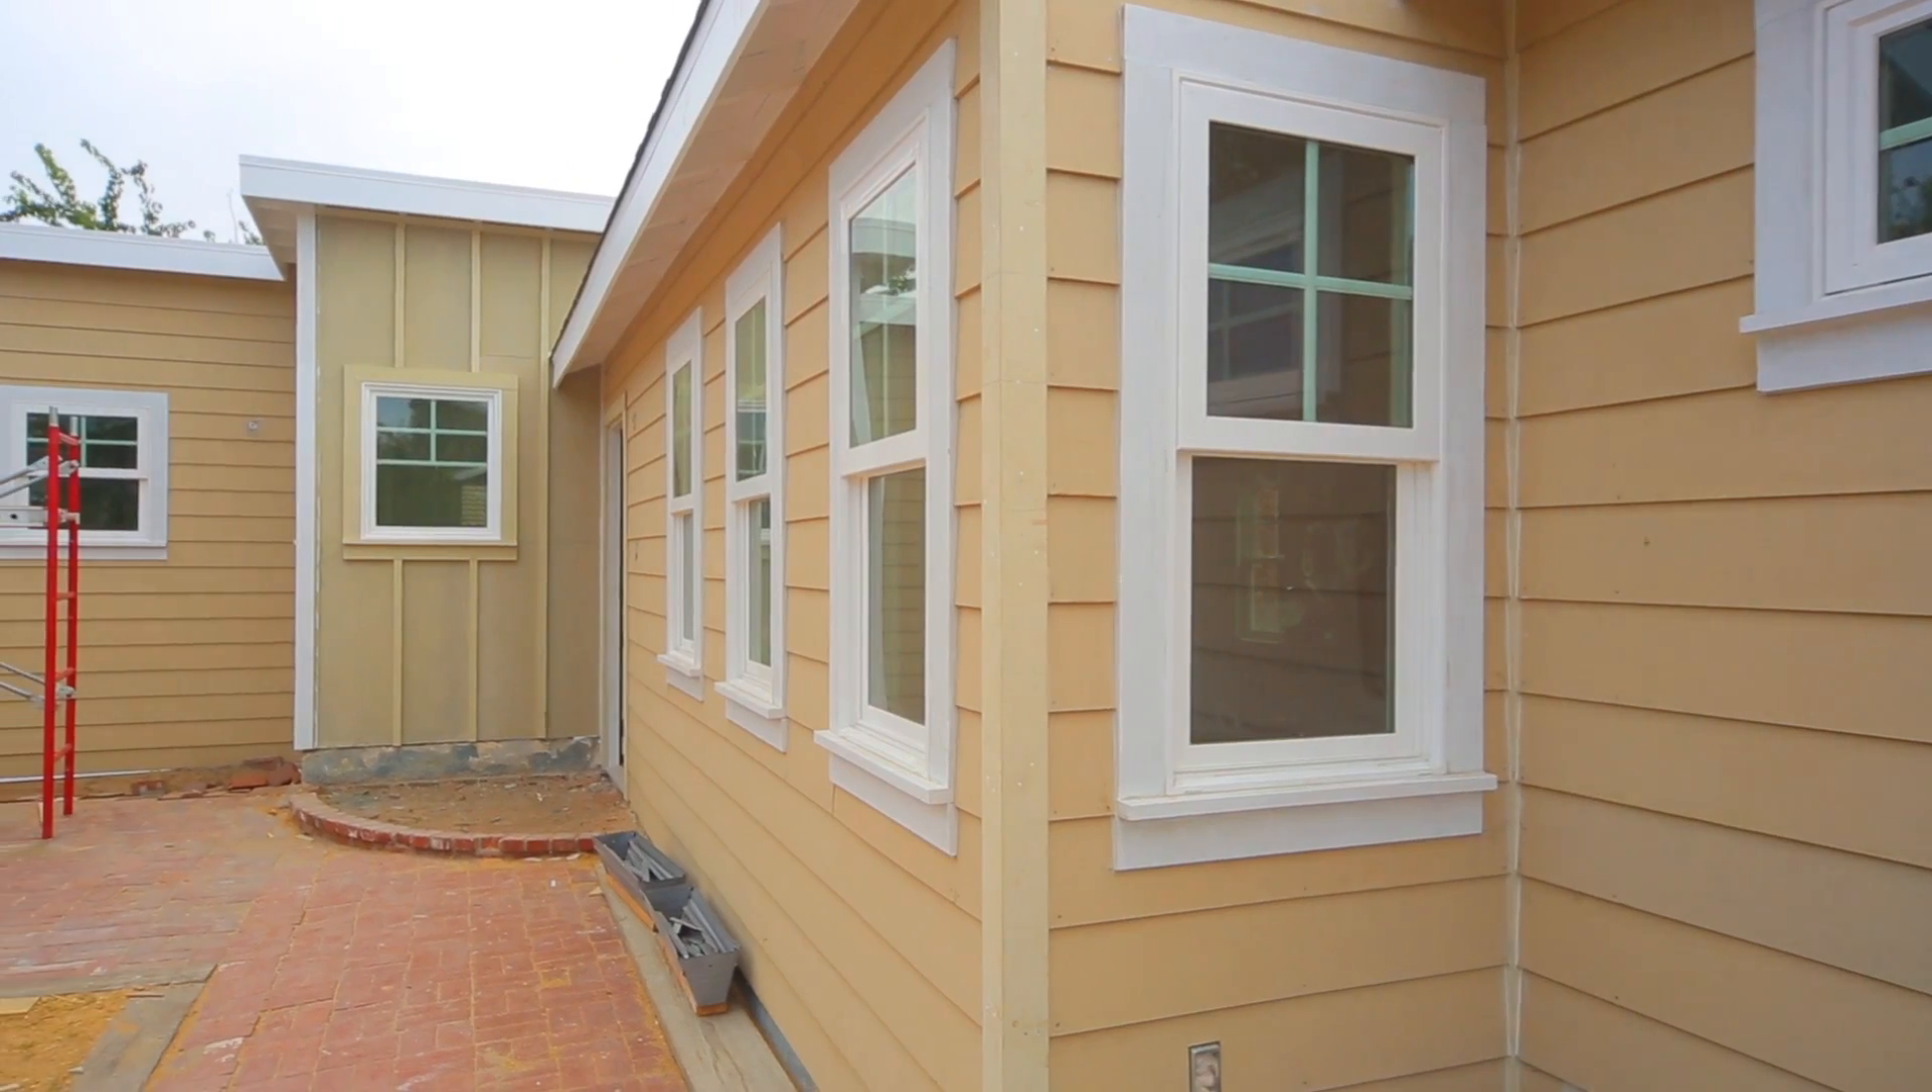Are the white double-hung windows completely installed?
Yes.